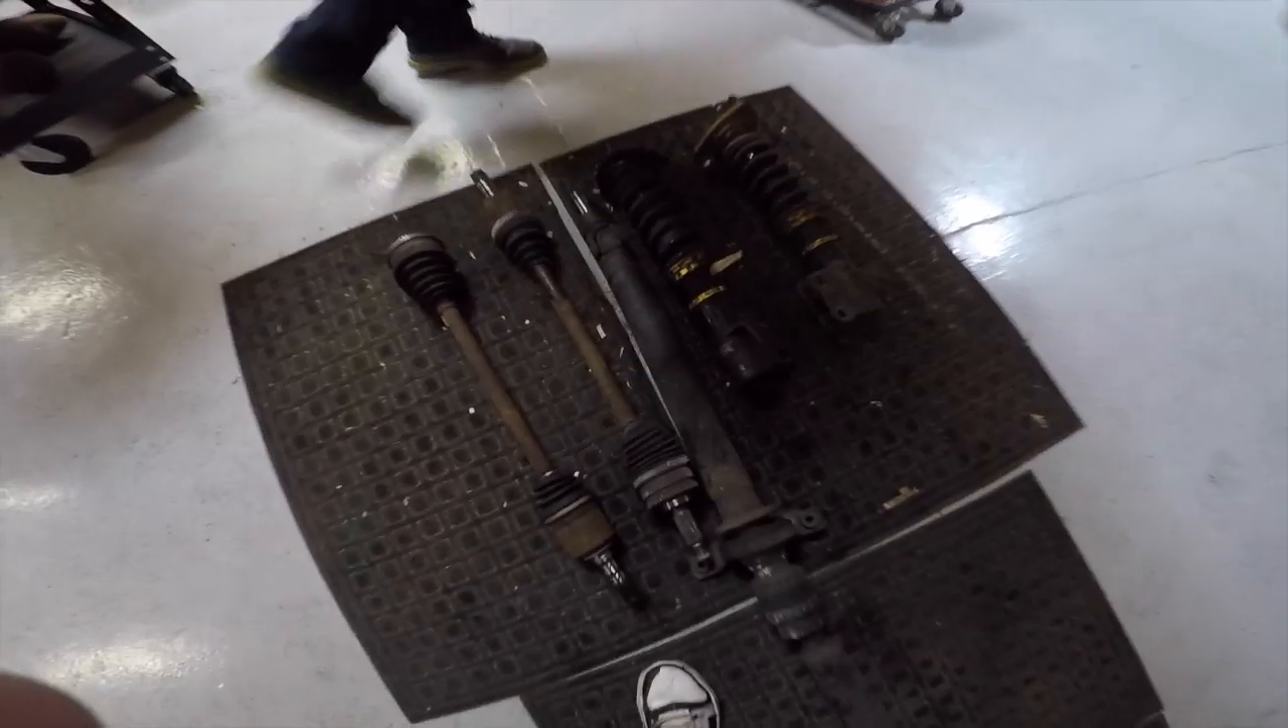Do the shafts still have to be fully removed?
No.